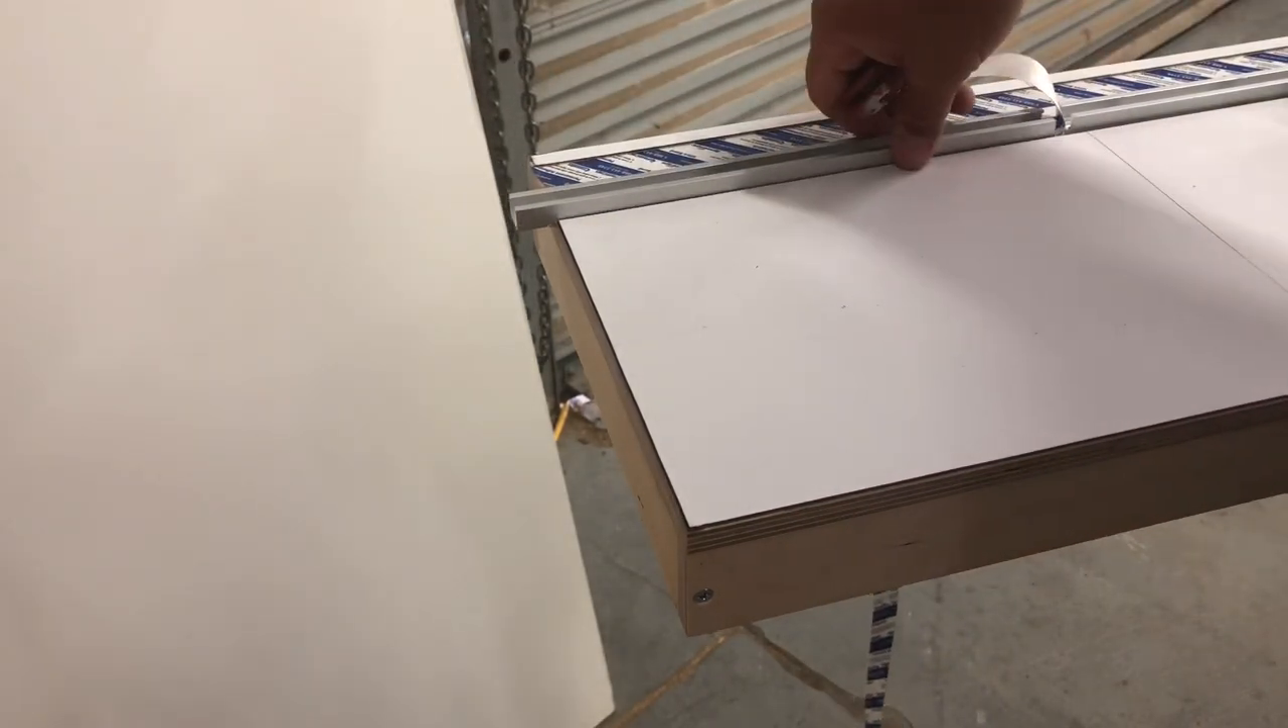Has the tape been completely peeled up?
No.